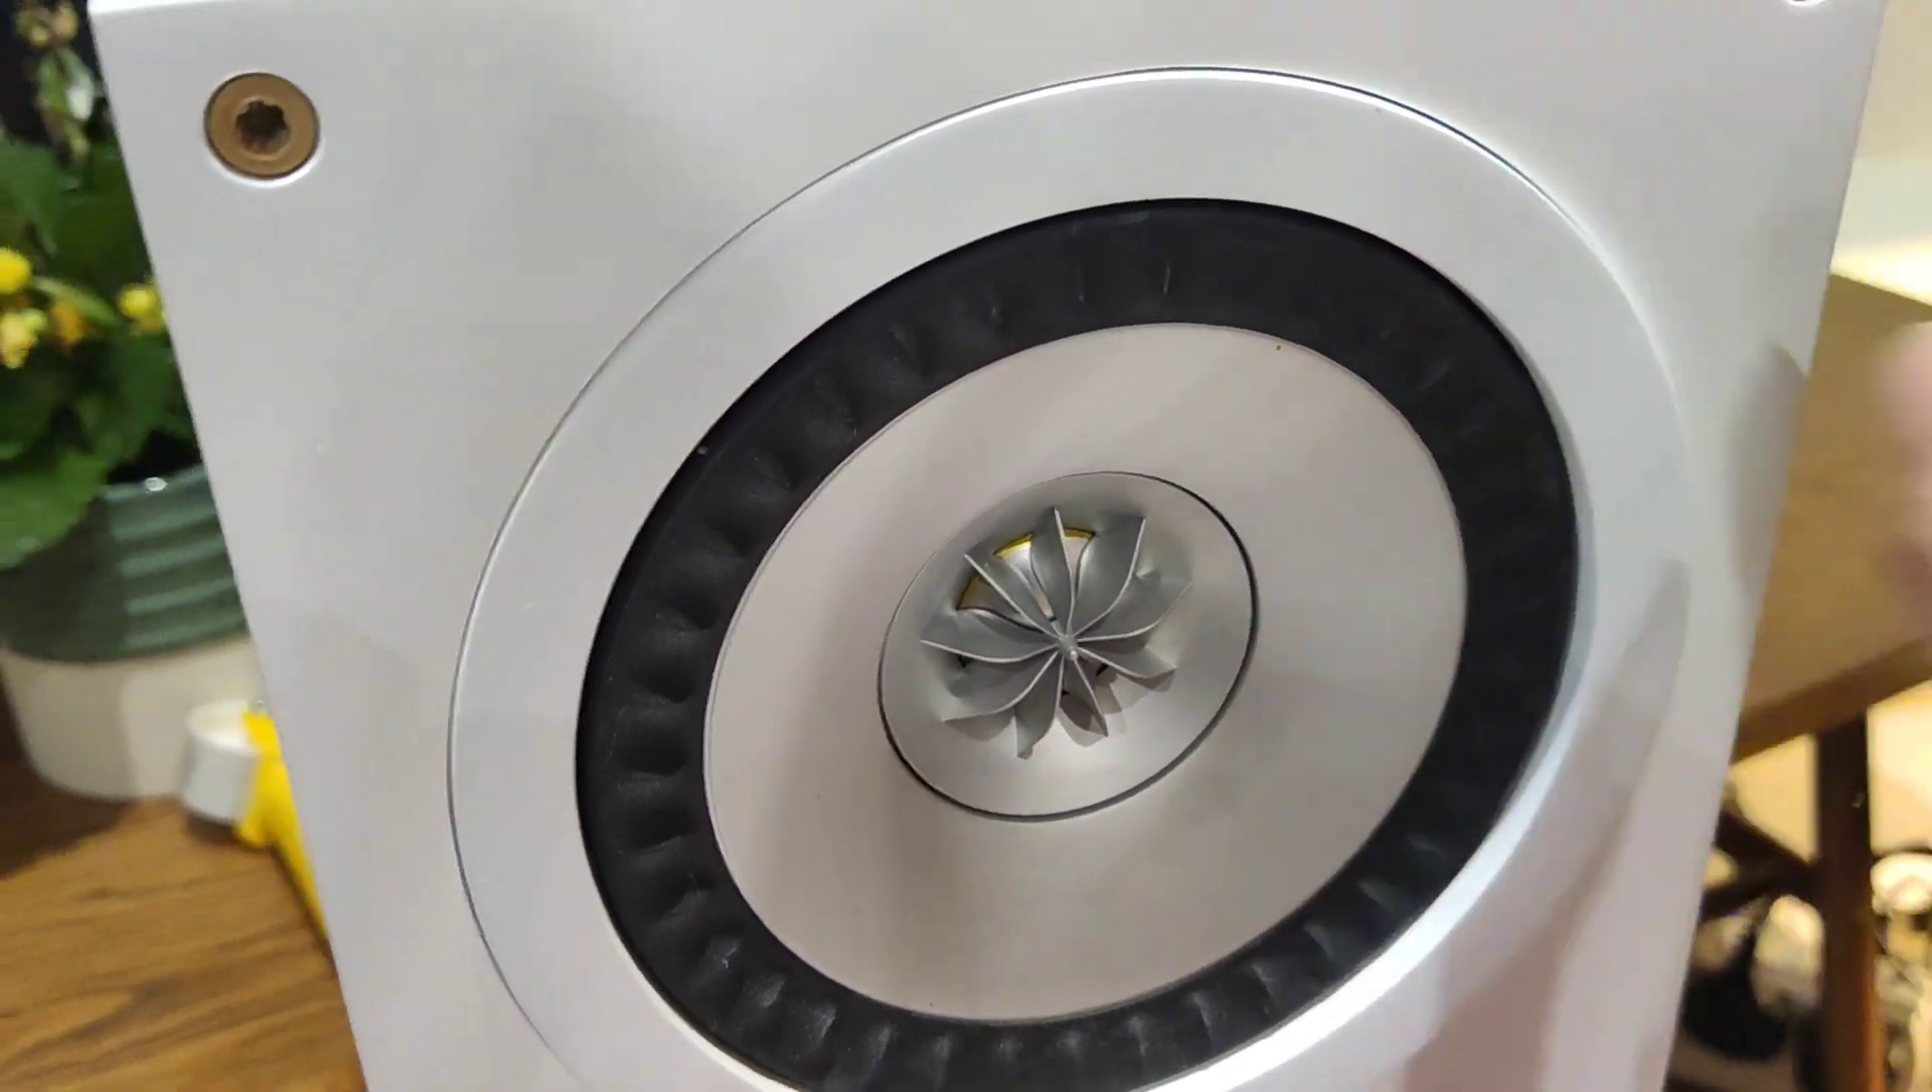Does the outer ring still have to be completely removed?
Yes.